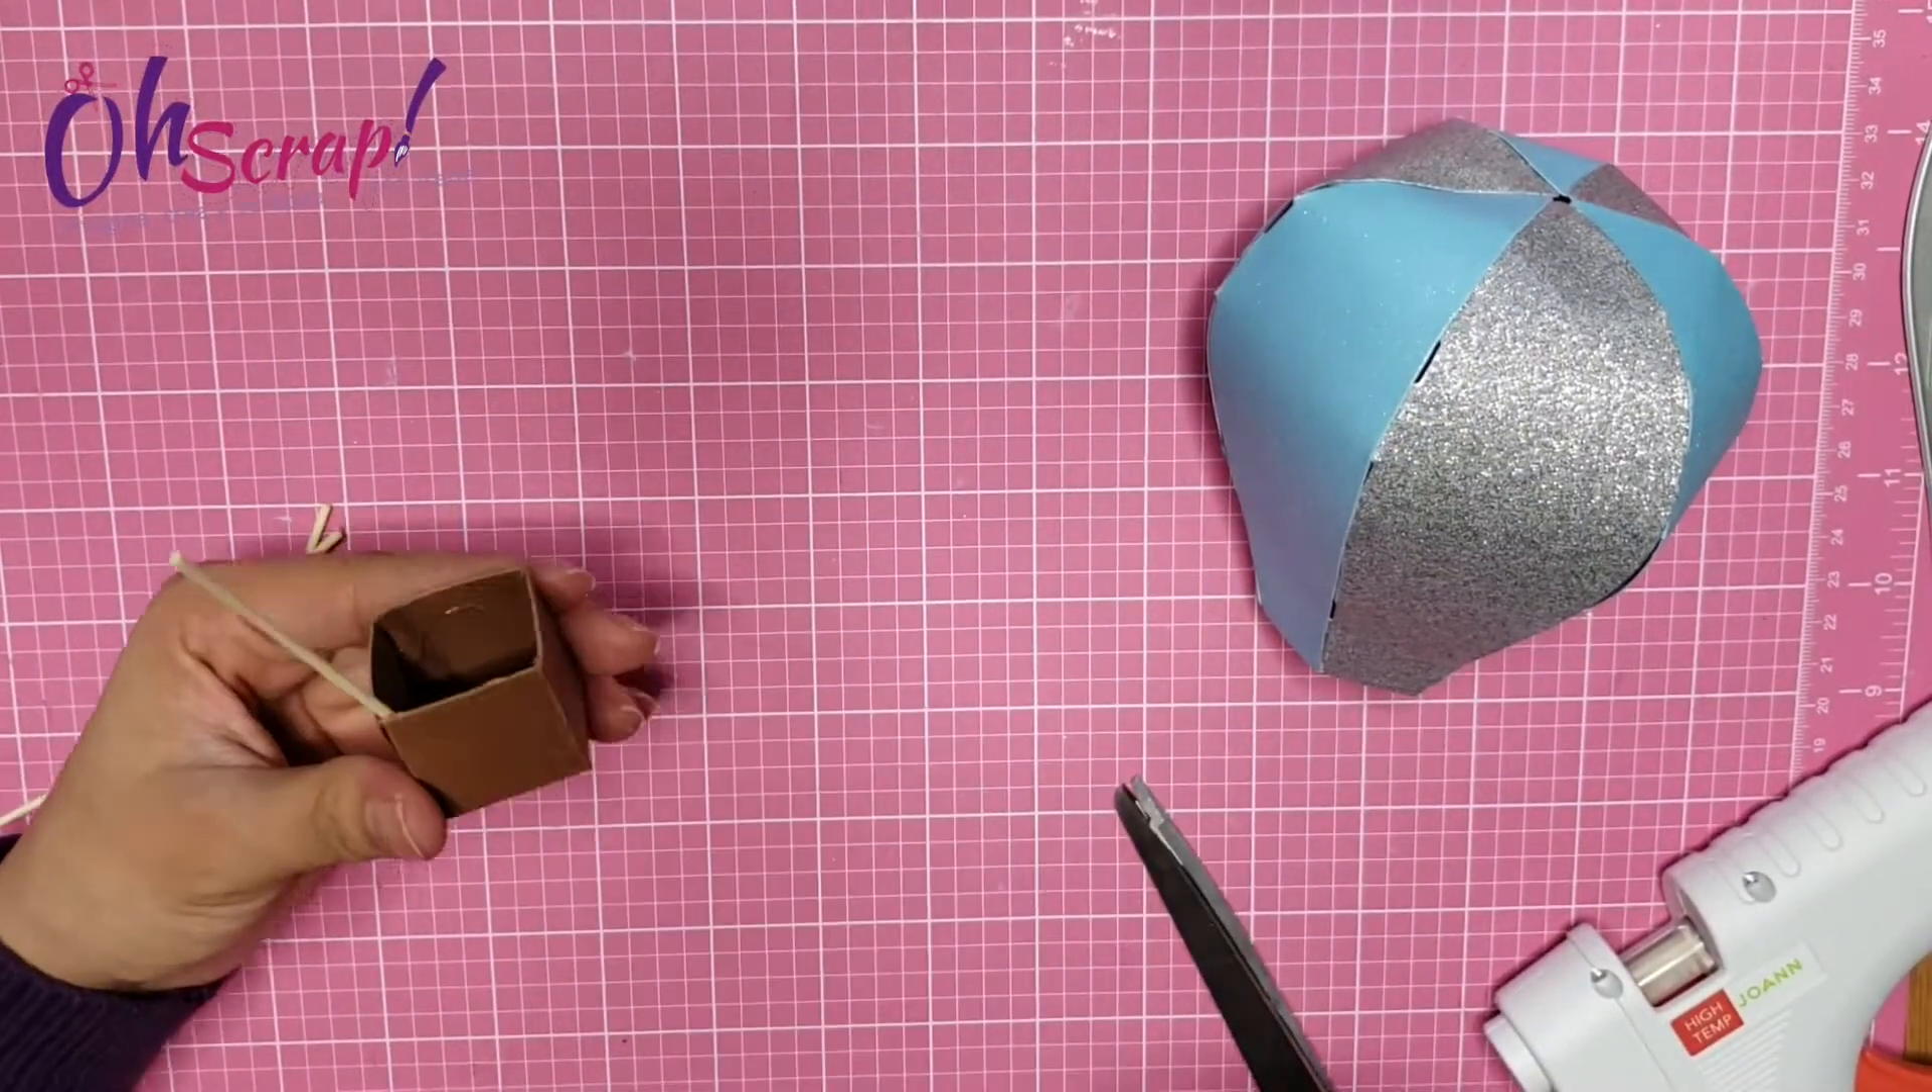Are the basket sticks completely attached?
No.